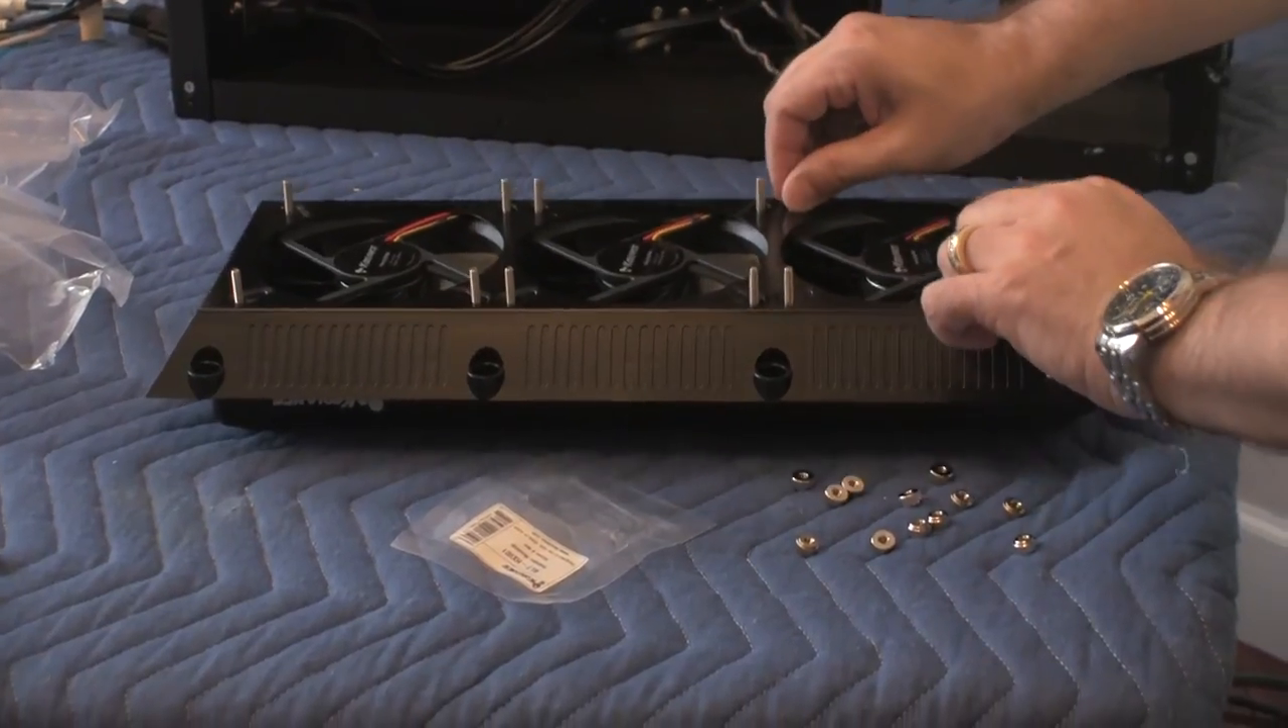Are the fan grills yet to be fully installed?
Yes.